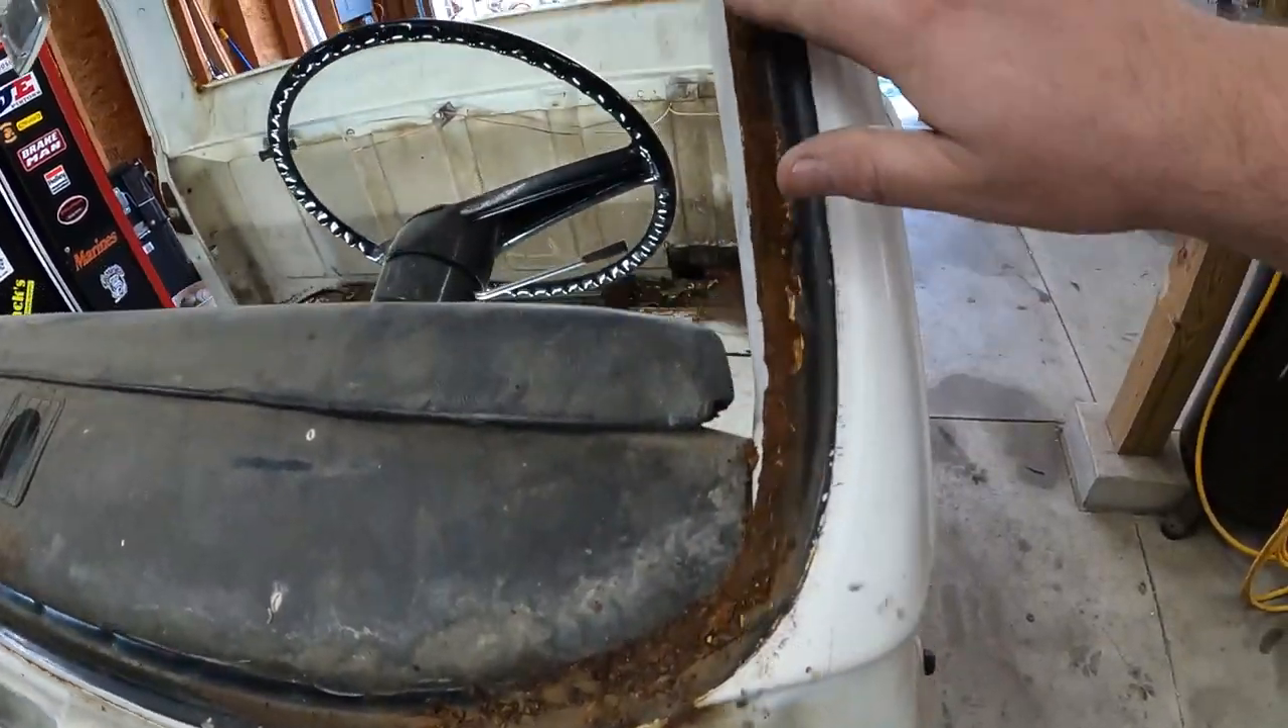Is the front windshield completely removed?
Yes.